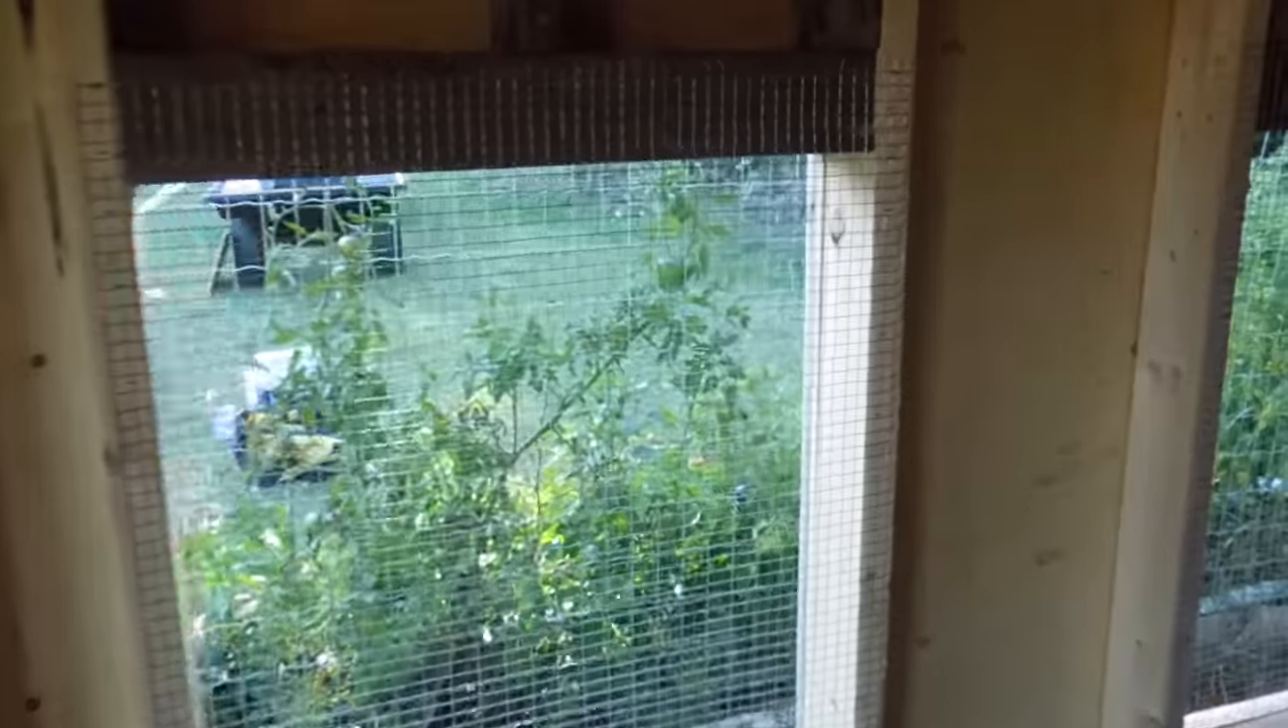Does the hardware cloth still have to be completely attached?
No.